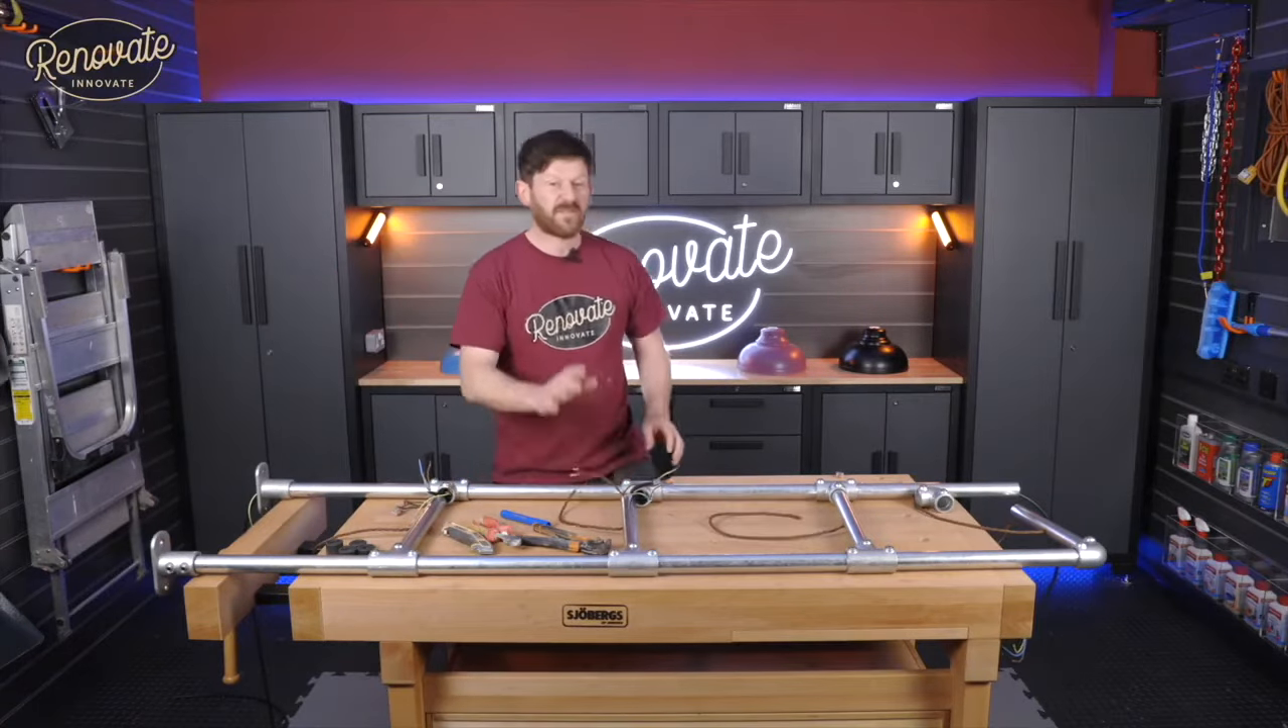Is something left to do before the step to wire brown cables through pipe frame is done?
Yes.